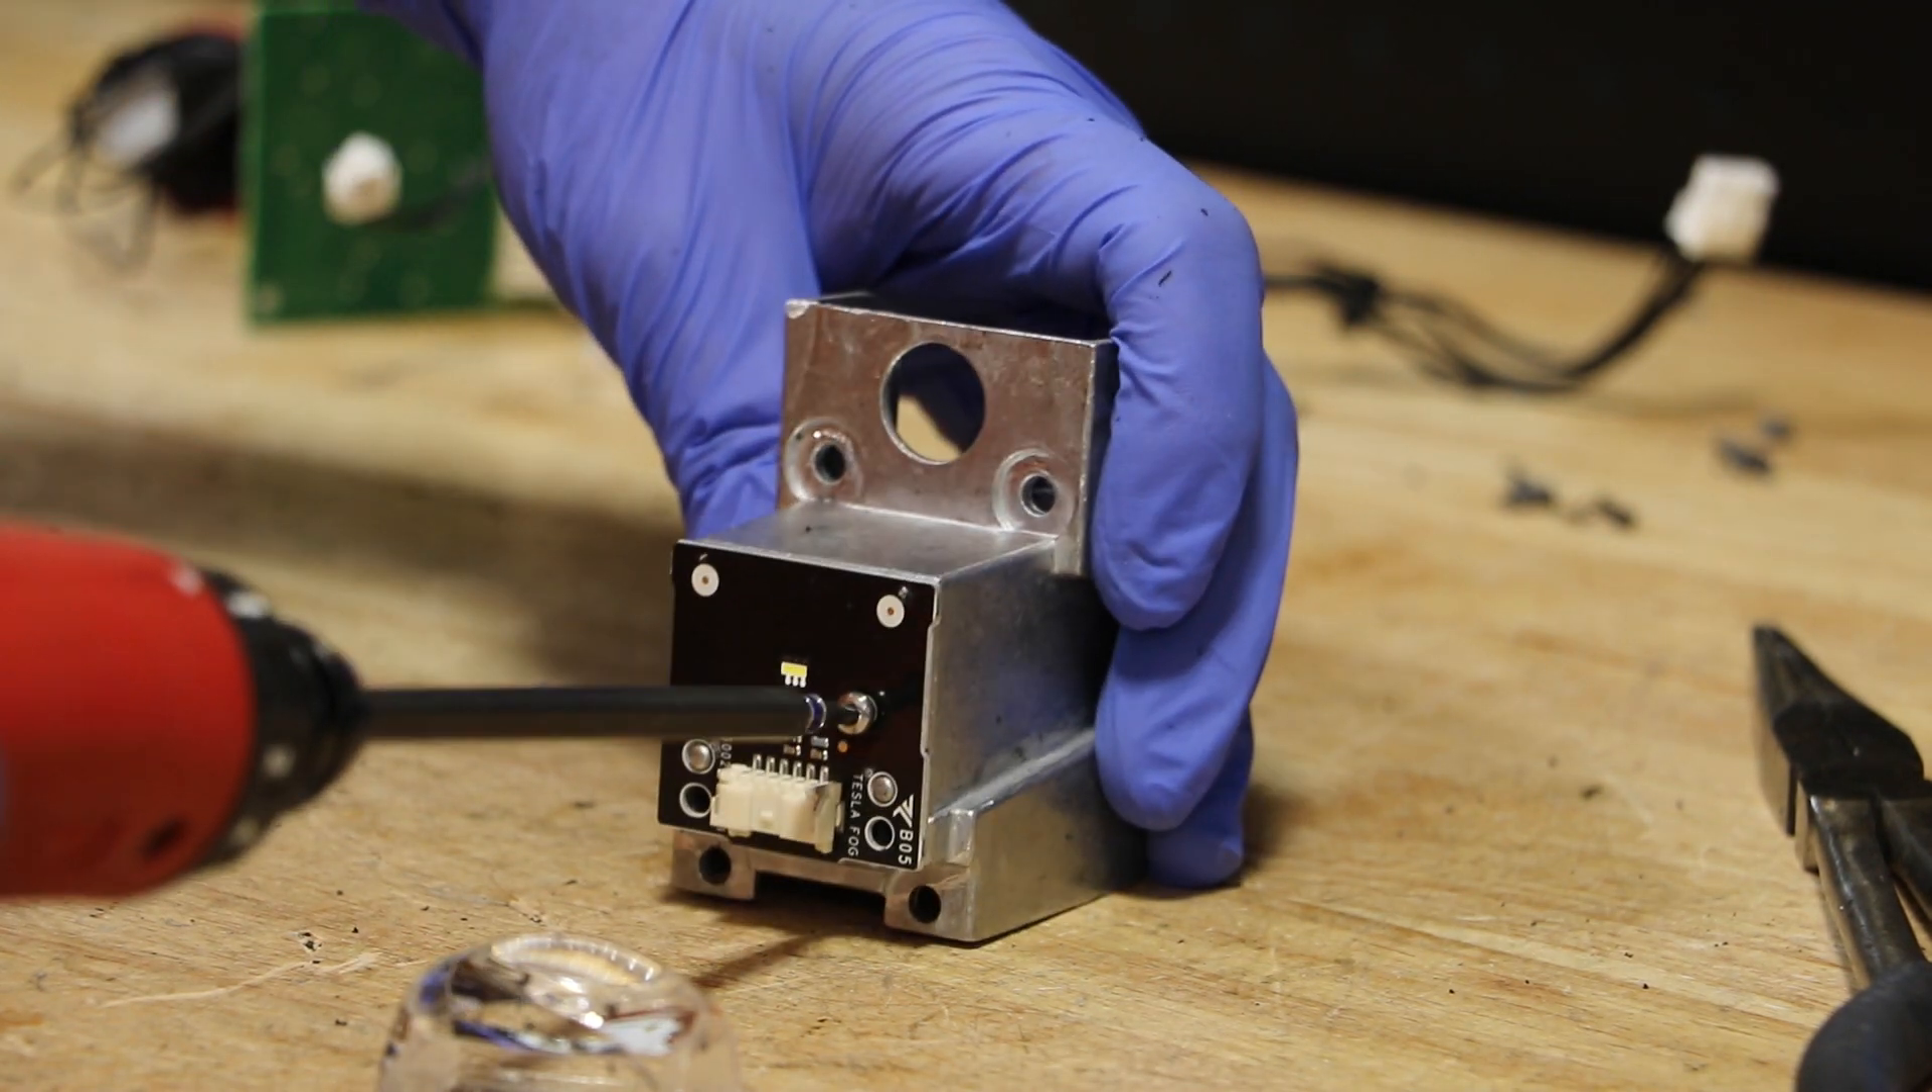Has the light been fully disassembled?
No.